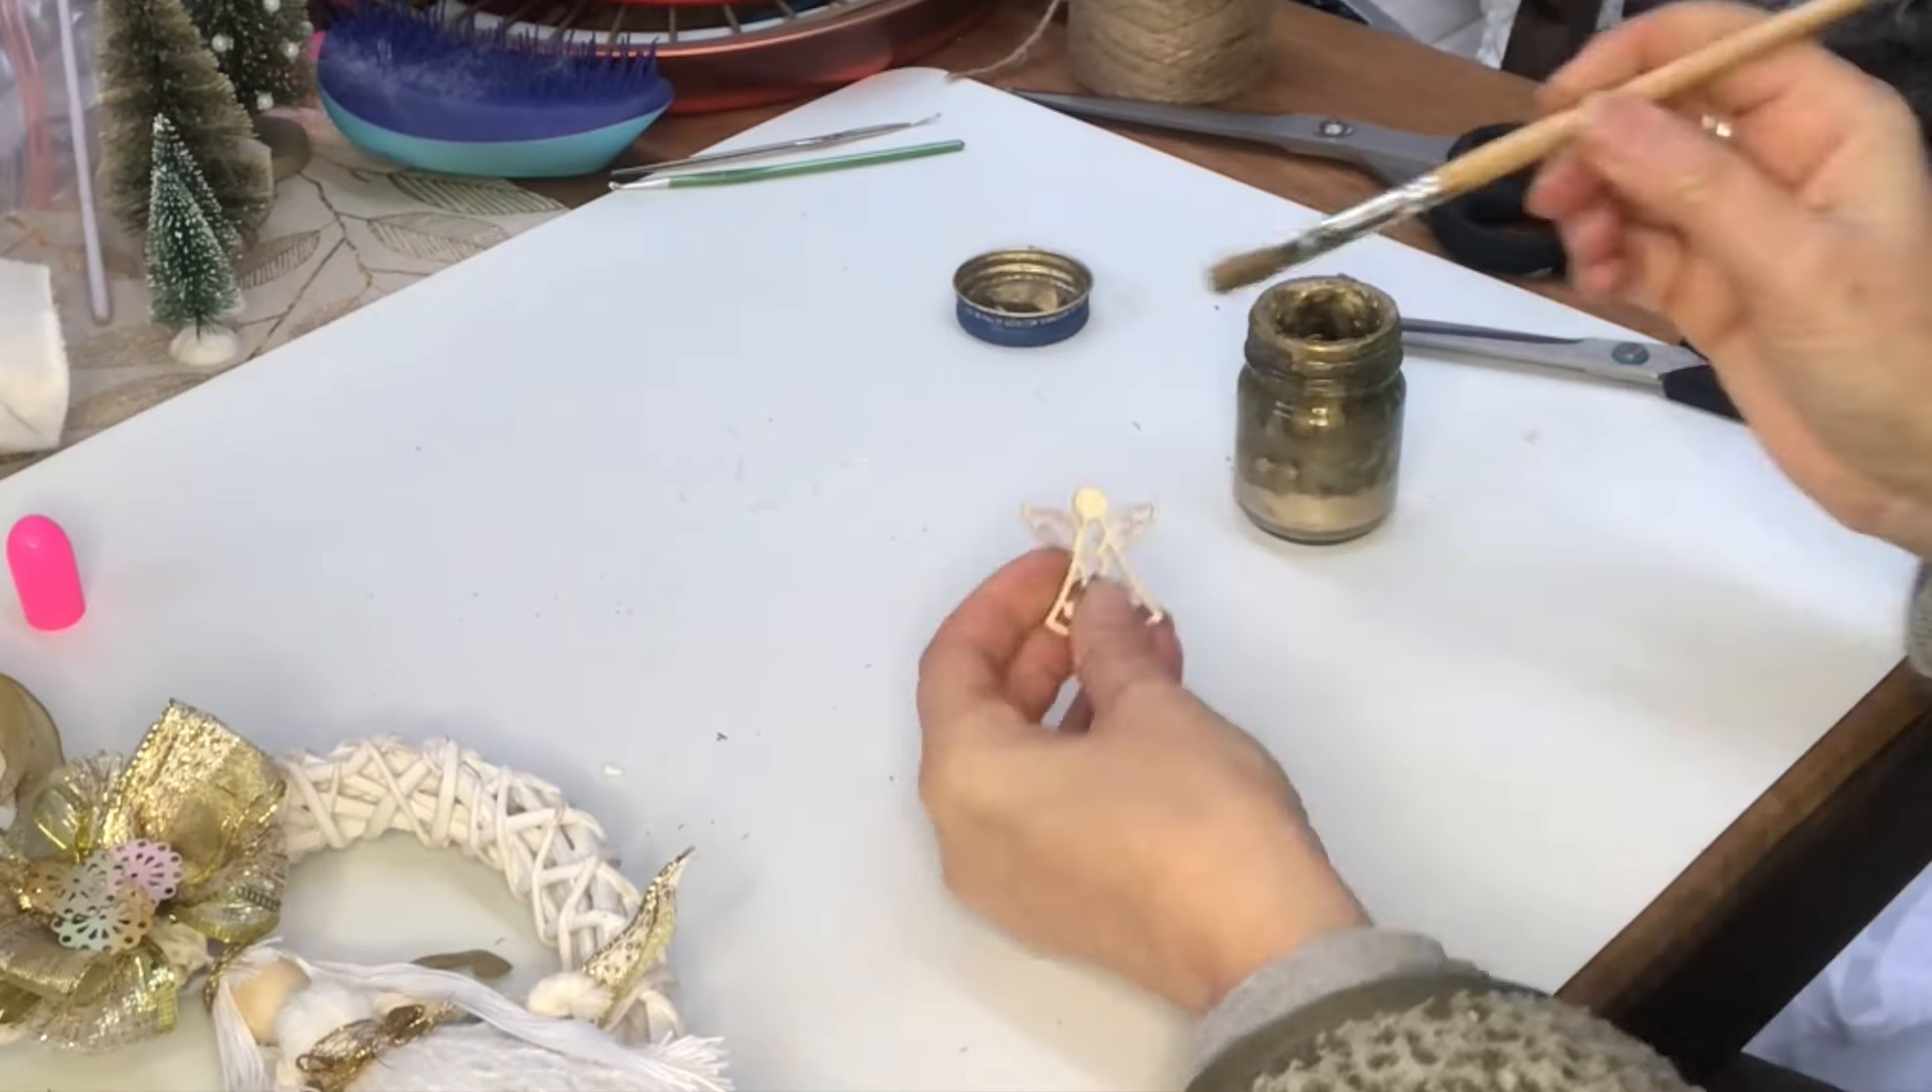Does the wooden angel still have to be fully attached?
Yes.